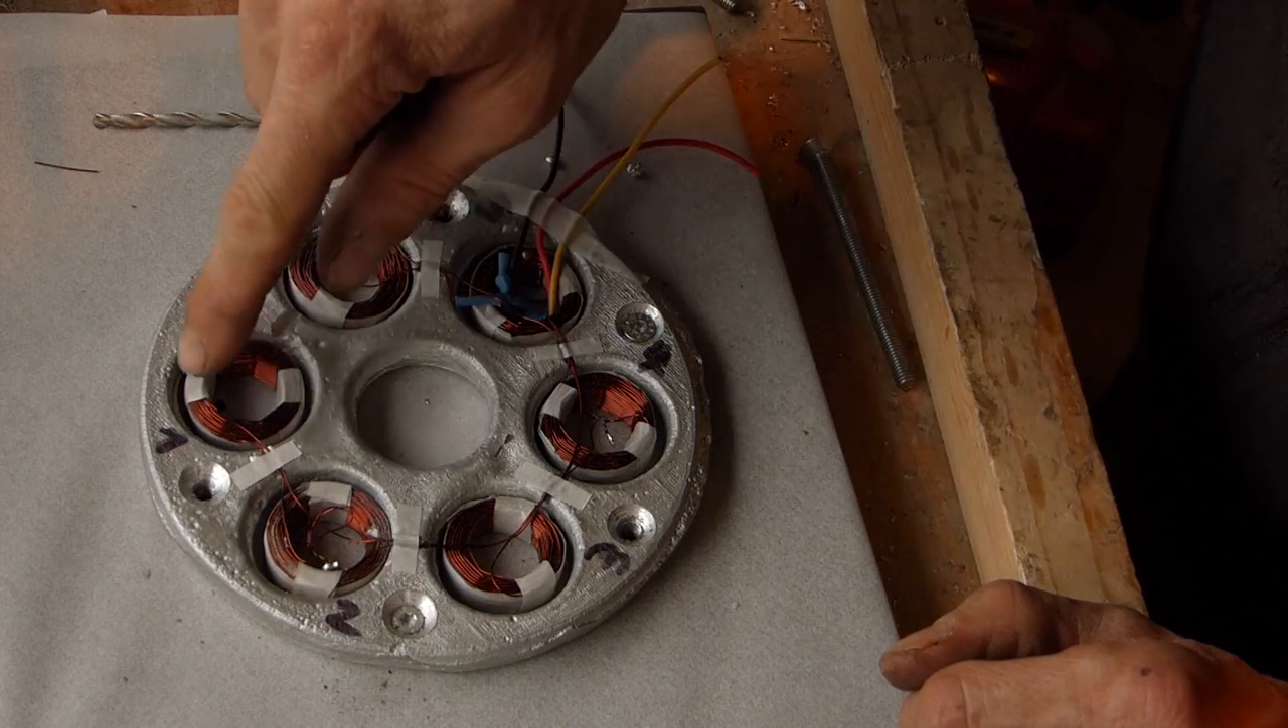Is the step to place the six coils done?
Yes.